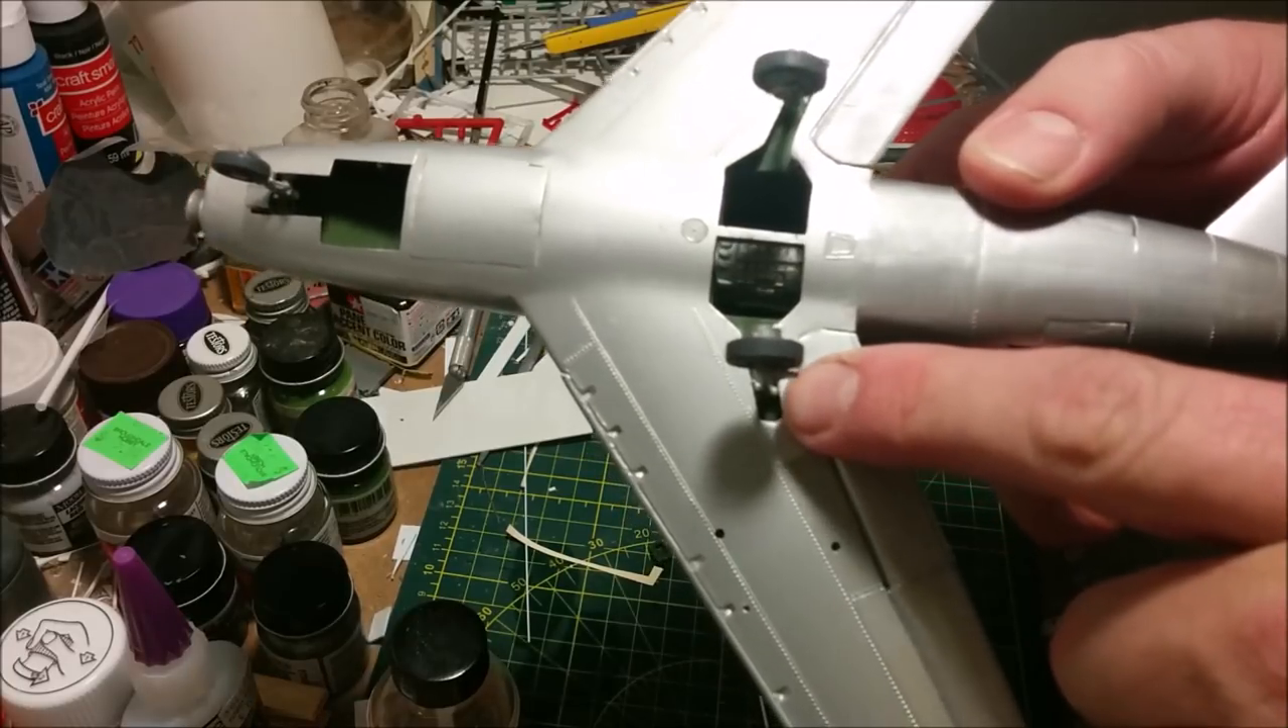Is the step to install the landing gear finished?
Yes.